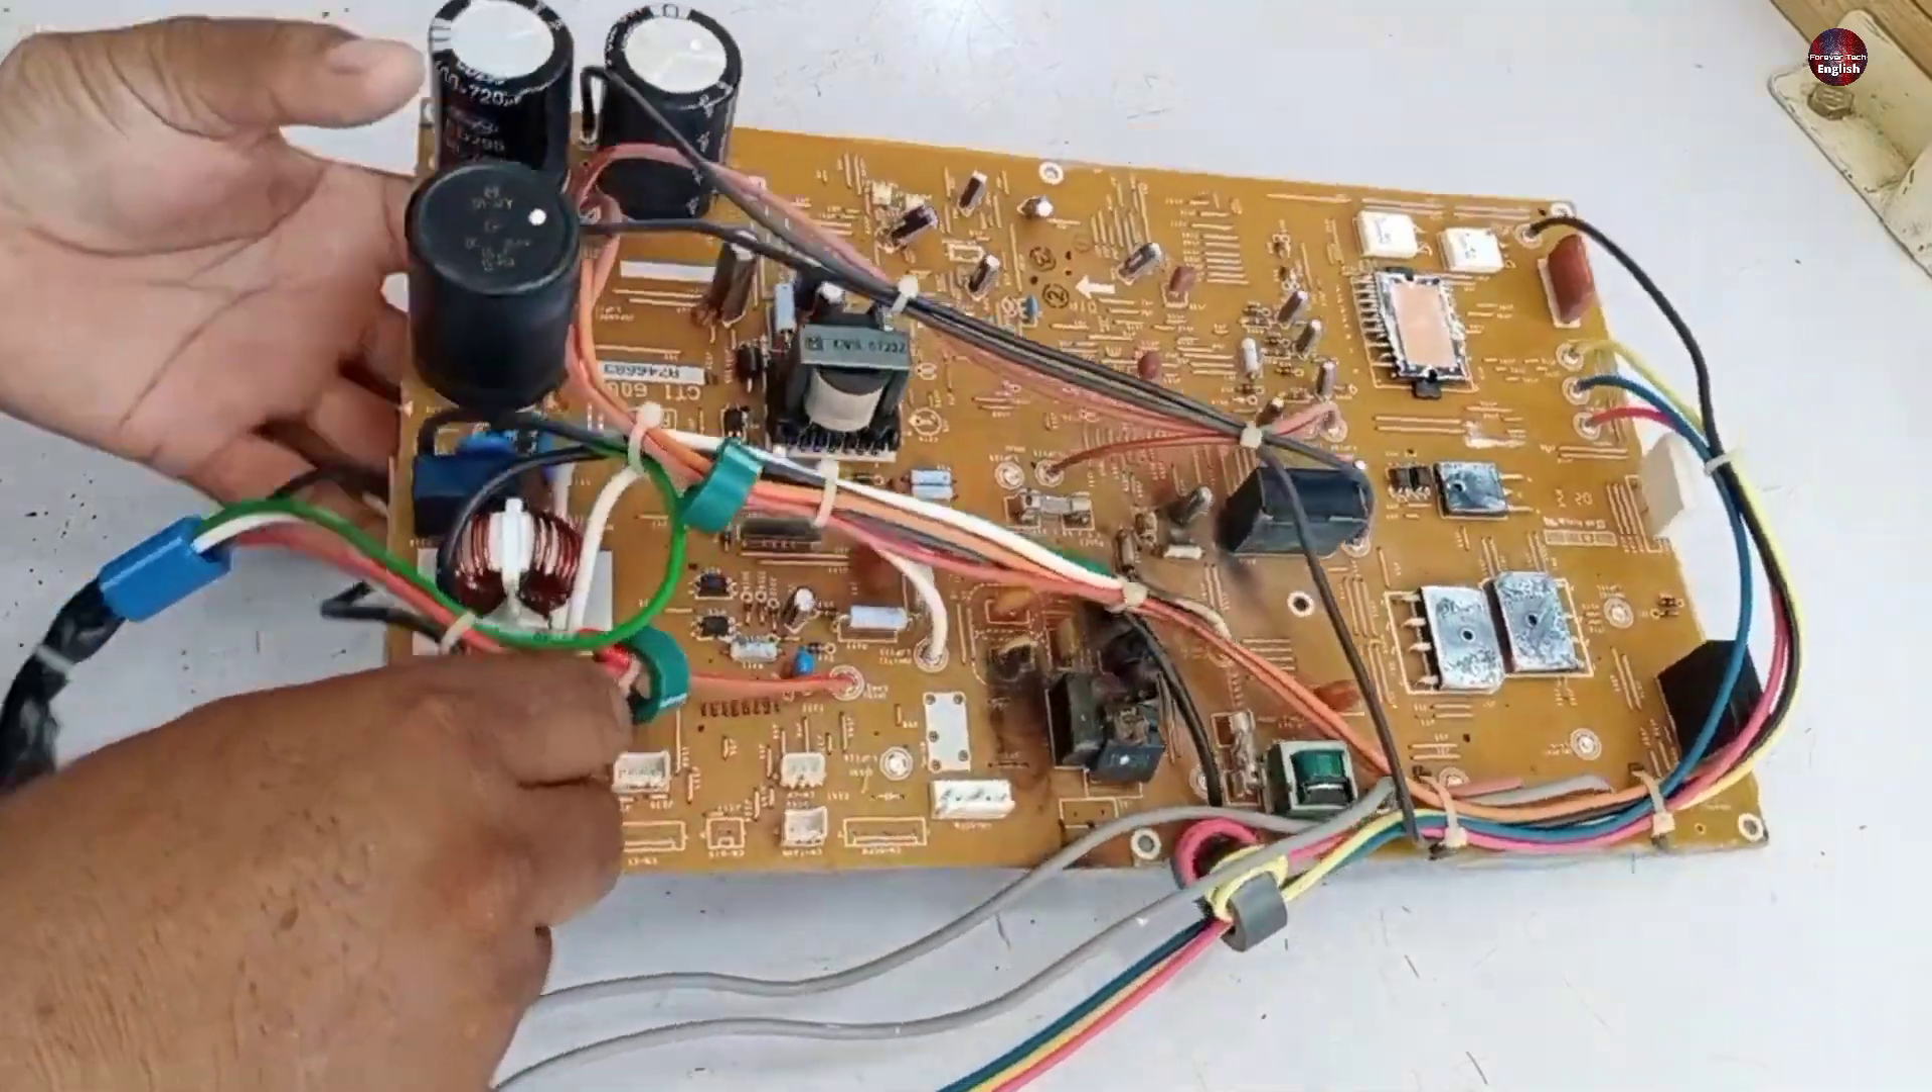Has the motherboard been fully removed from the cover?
Yes.